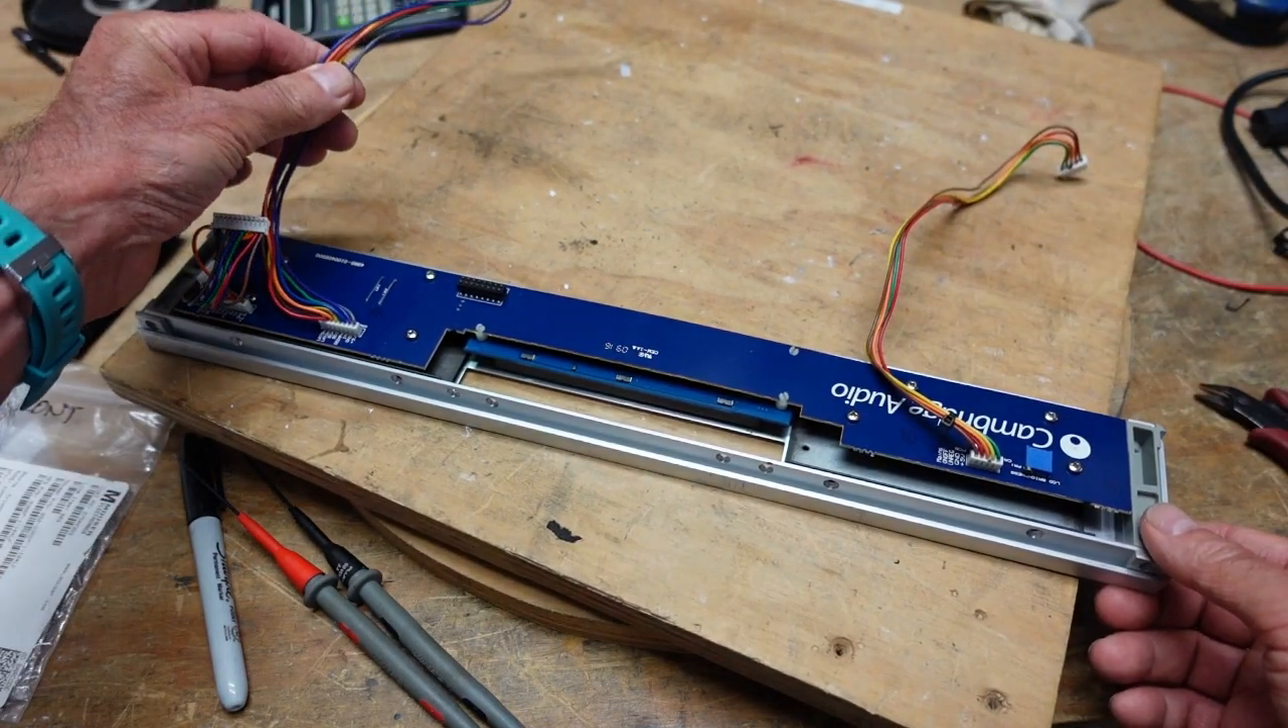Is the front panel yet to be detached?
No.